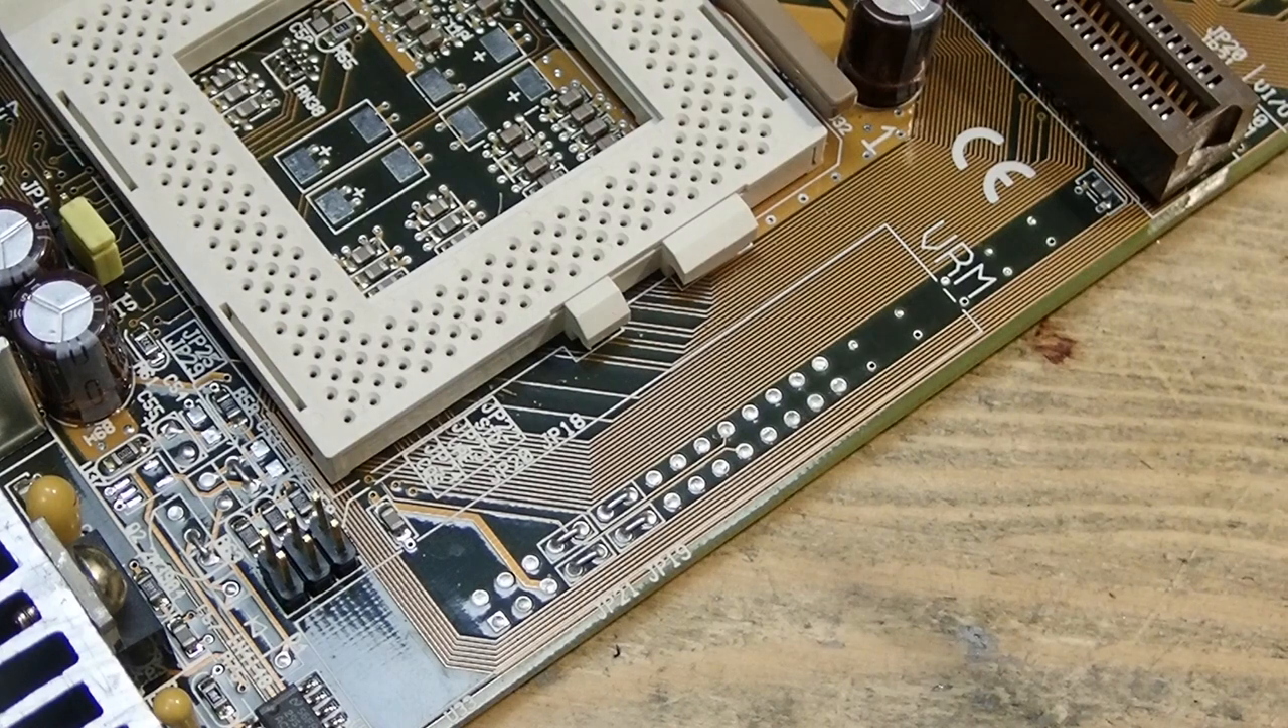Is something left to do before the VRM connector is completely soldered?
Yes.